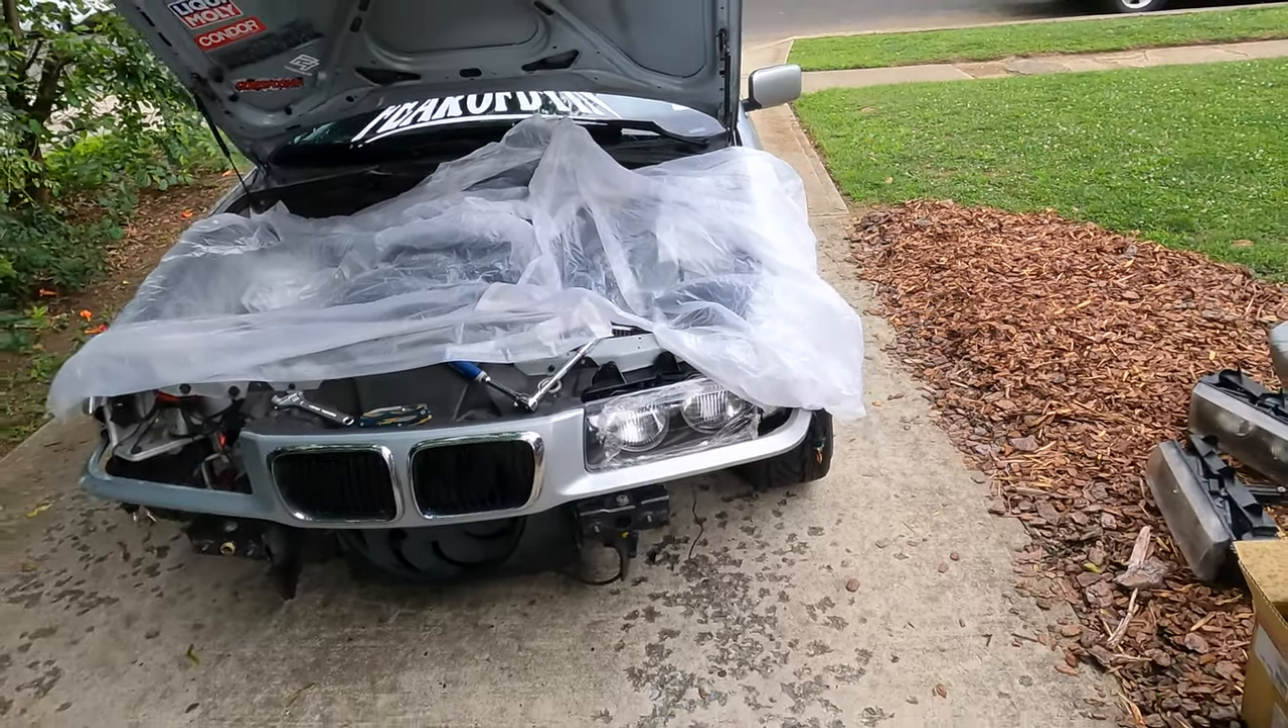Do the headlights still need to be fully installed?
Yes.